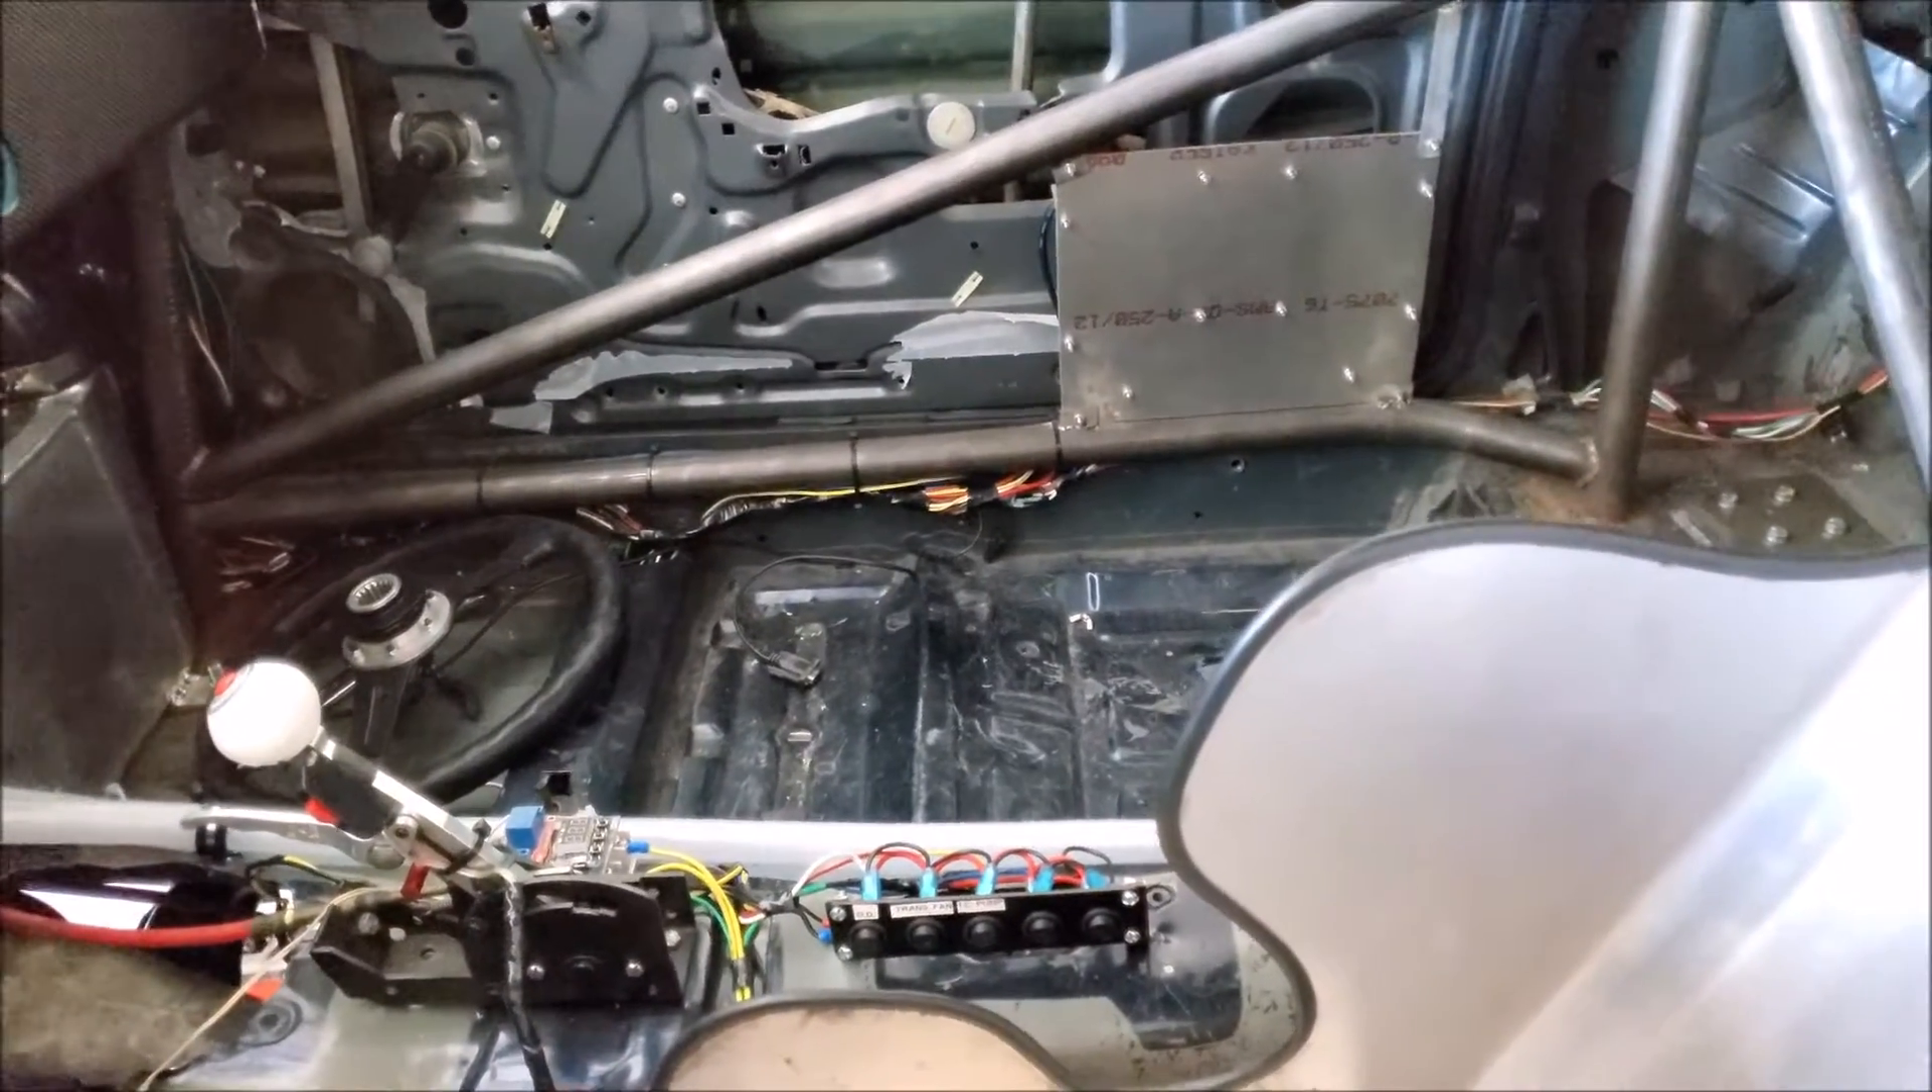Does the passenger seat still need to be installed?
Yes.